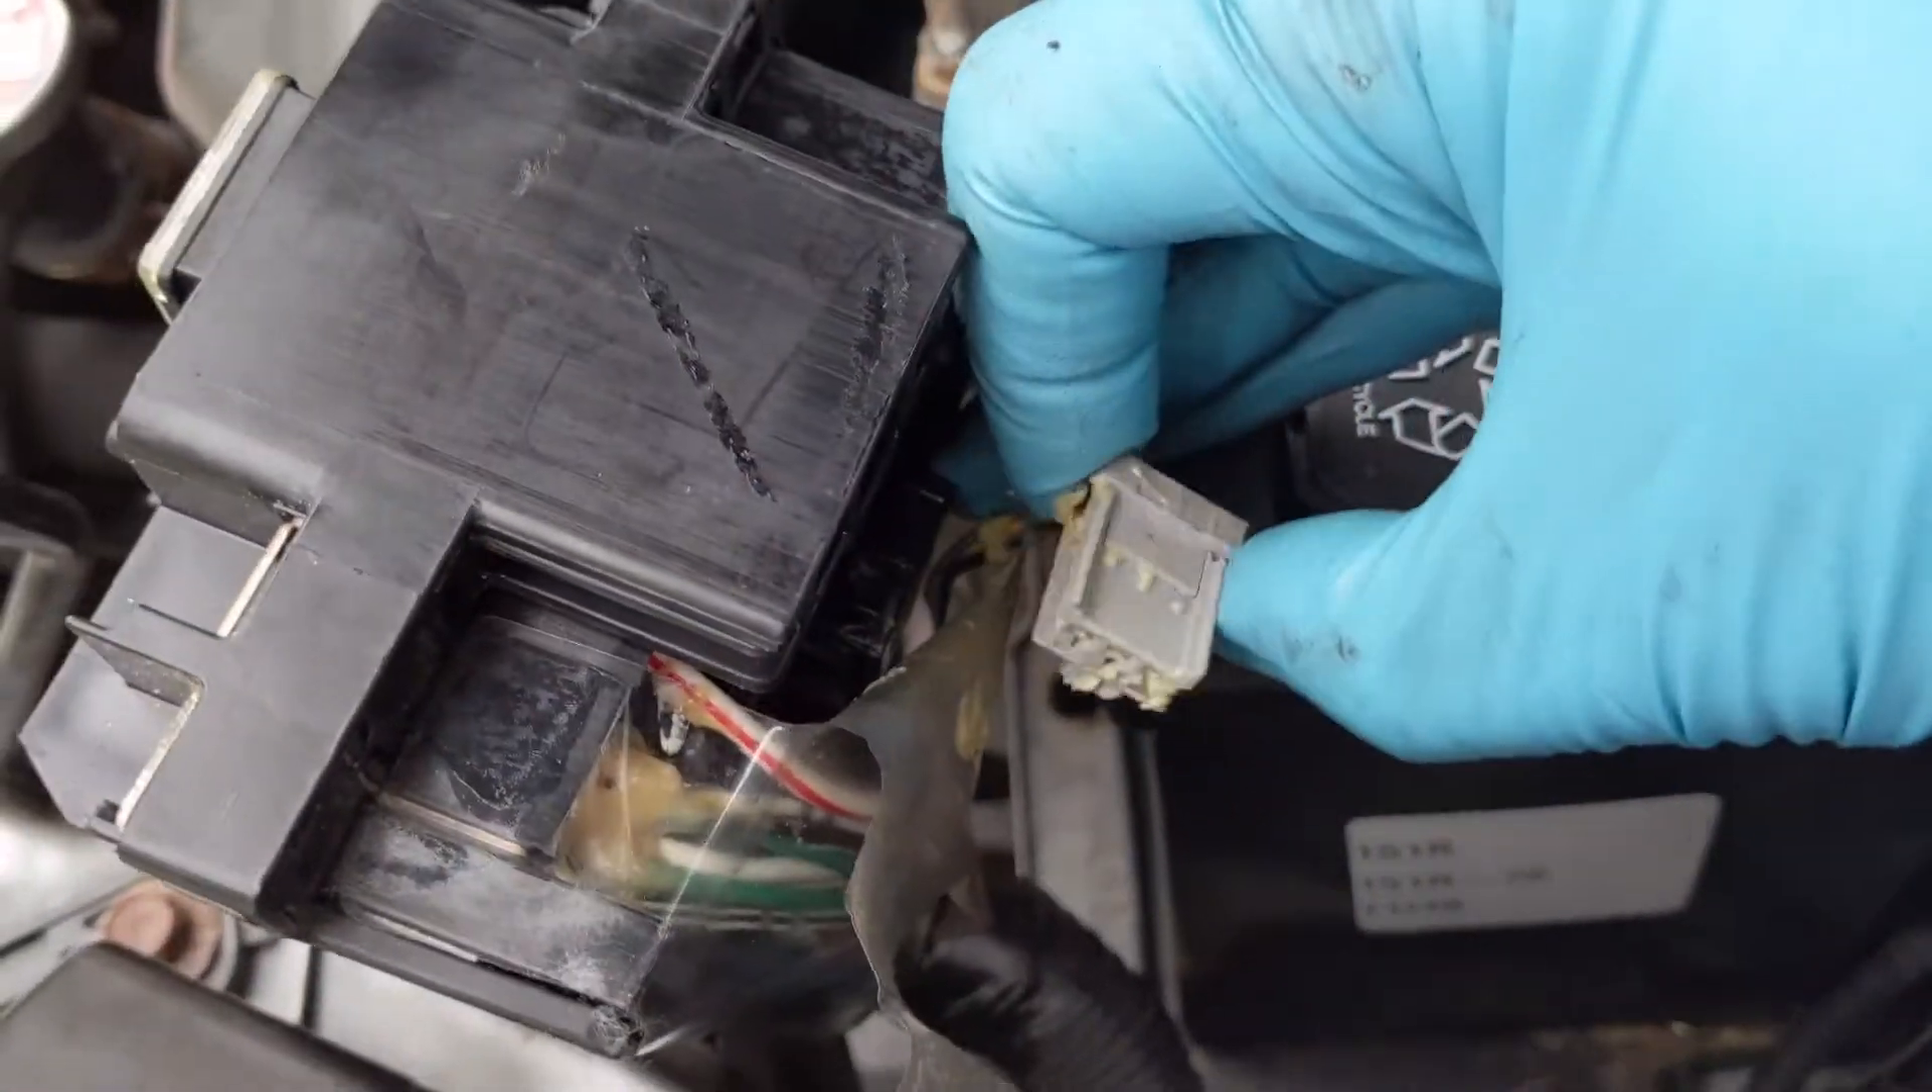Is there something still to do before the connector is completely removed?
No.